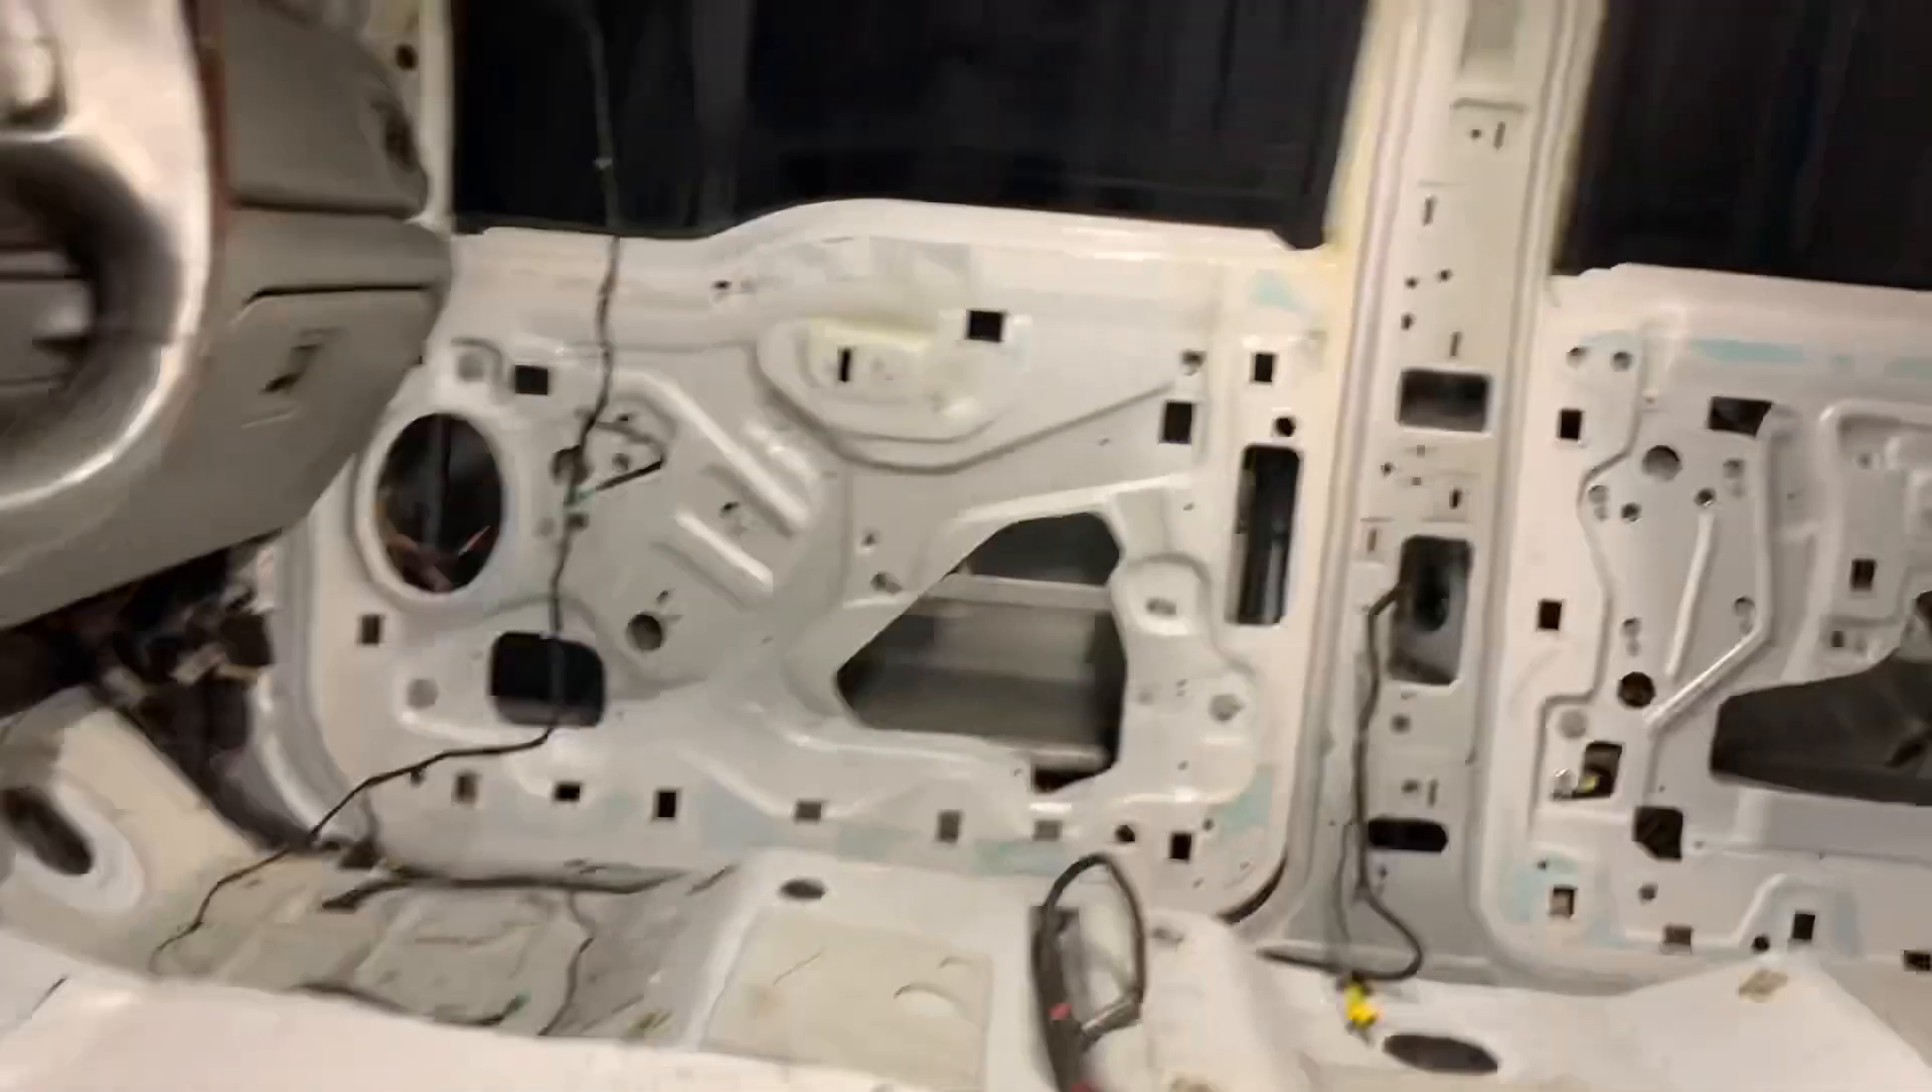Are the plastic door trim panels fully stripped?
Yes.